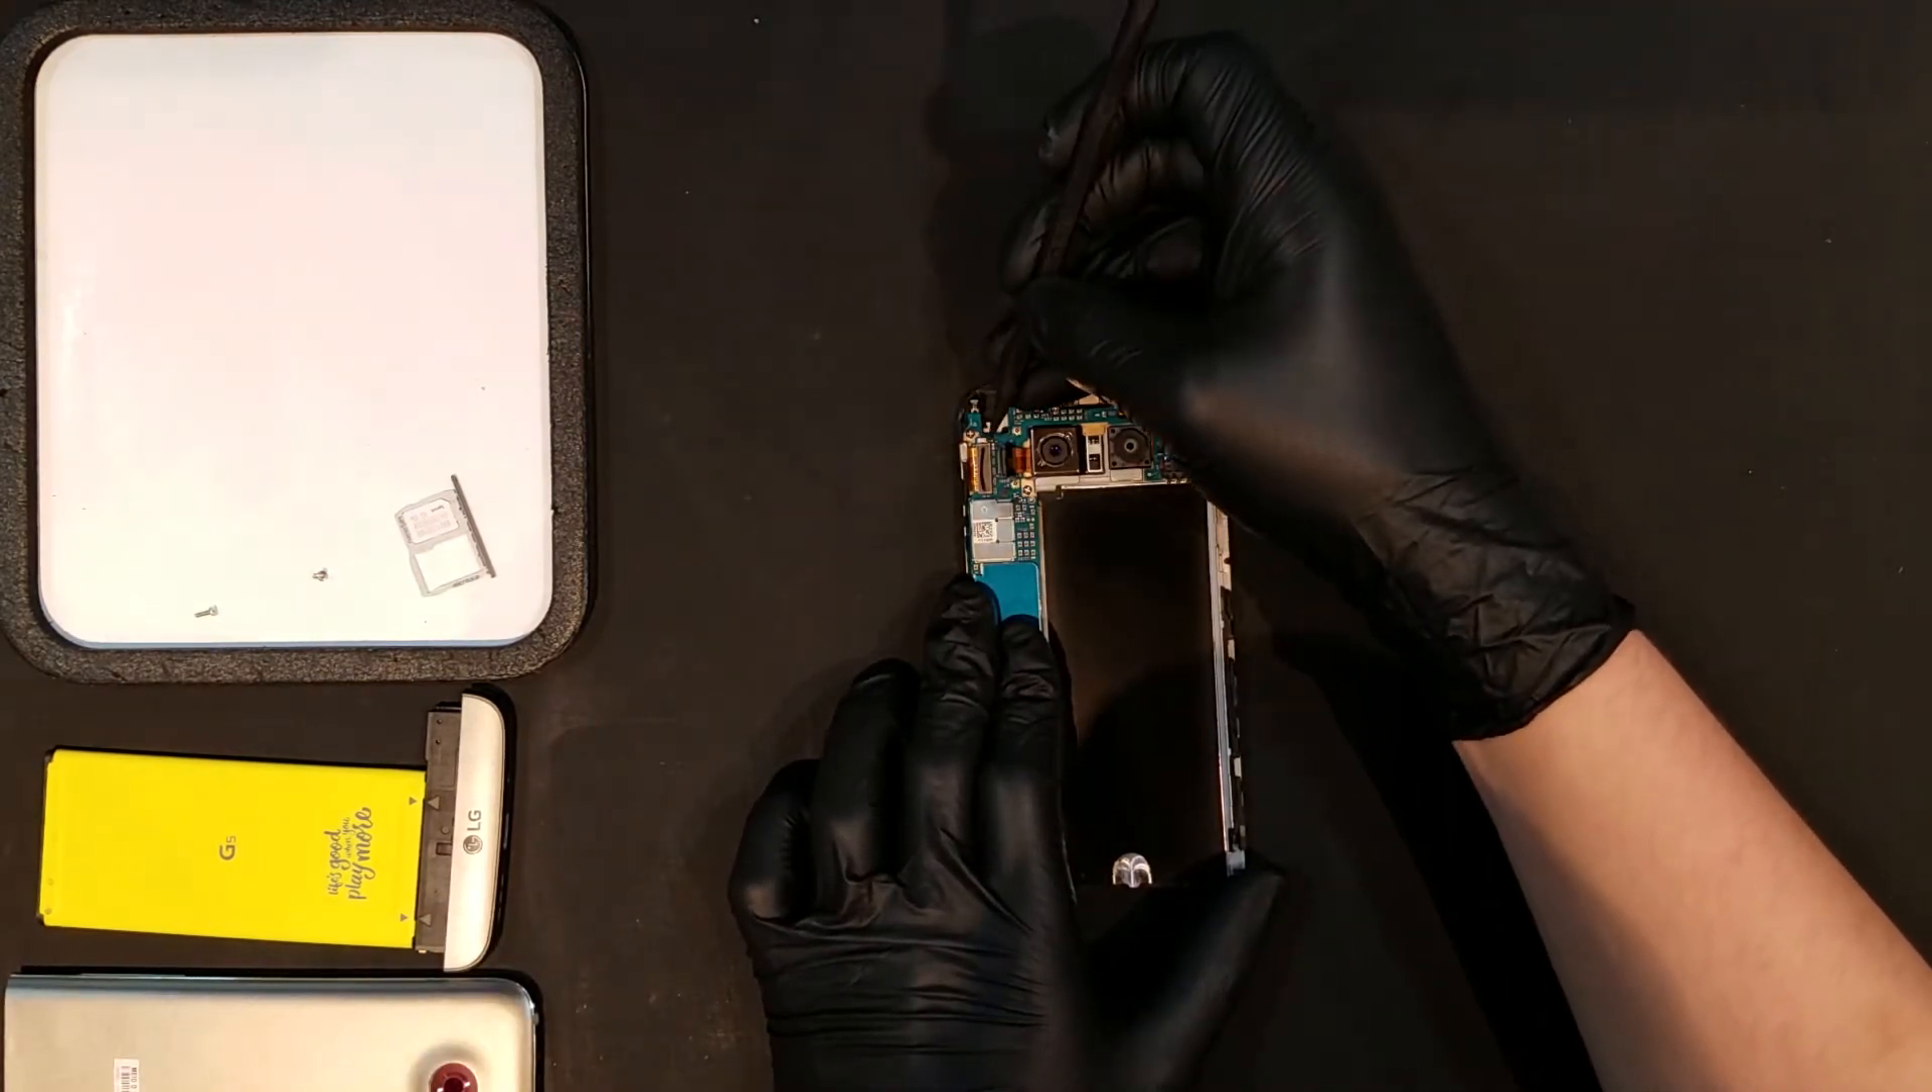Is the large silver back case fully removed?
Yes.